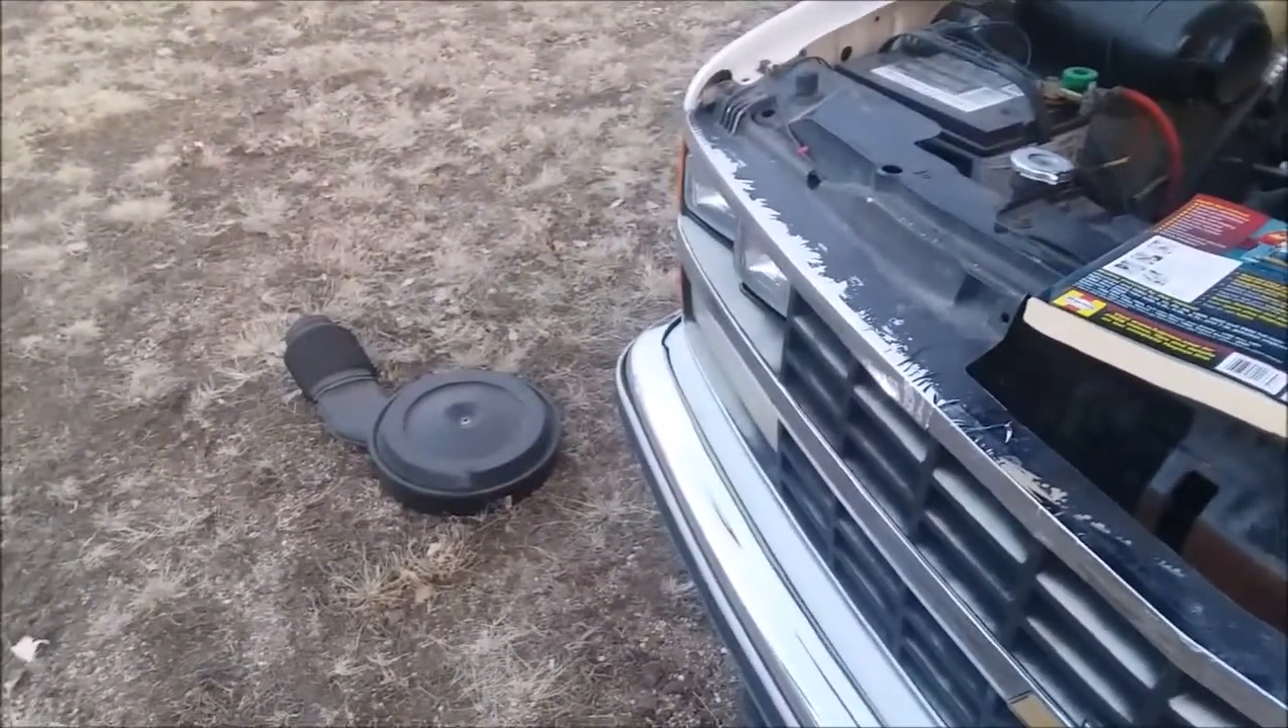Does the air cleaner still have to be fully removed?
No.